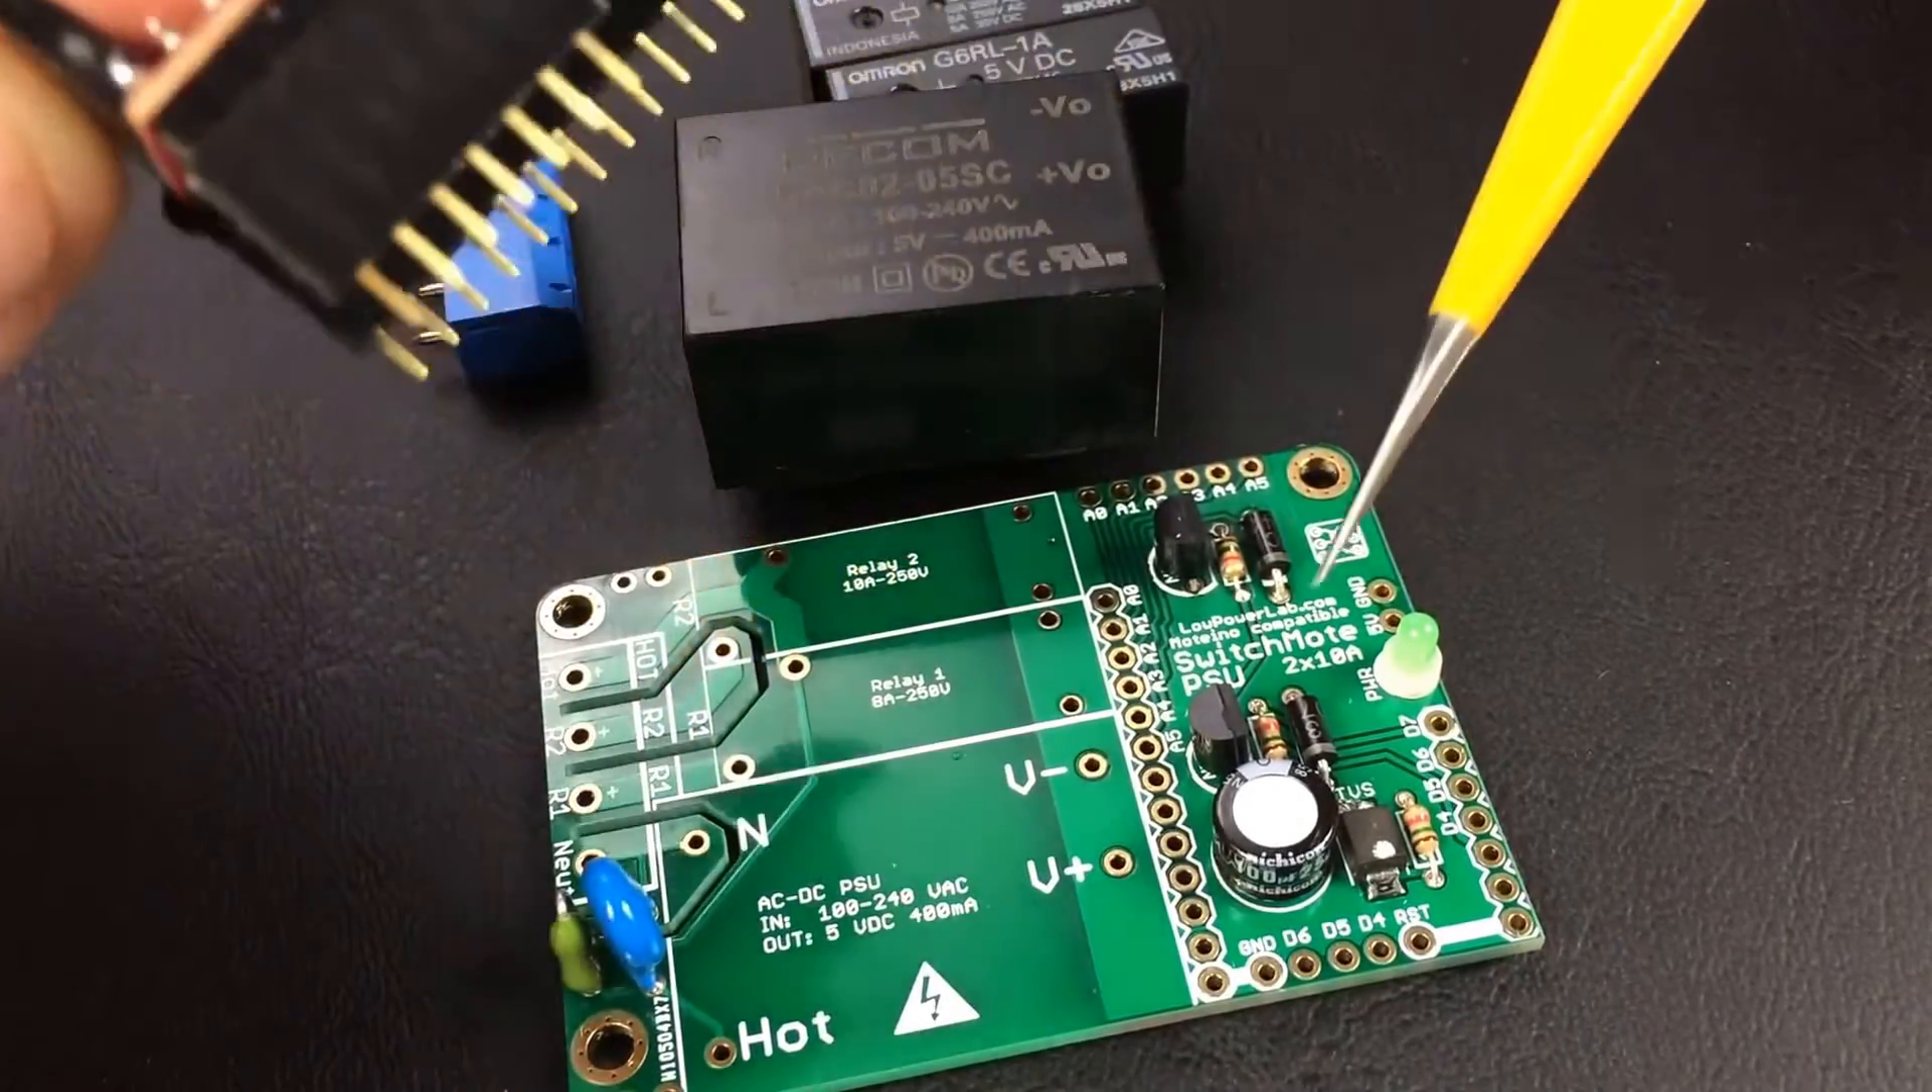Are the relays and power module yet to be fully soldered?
Yes.